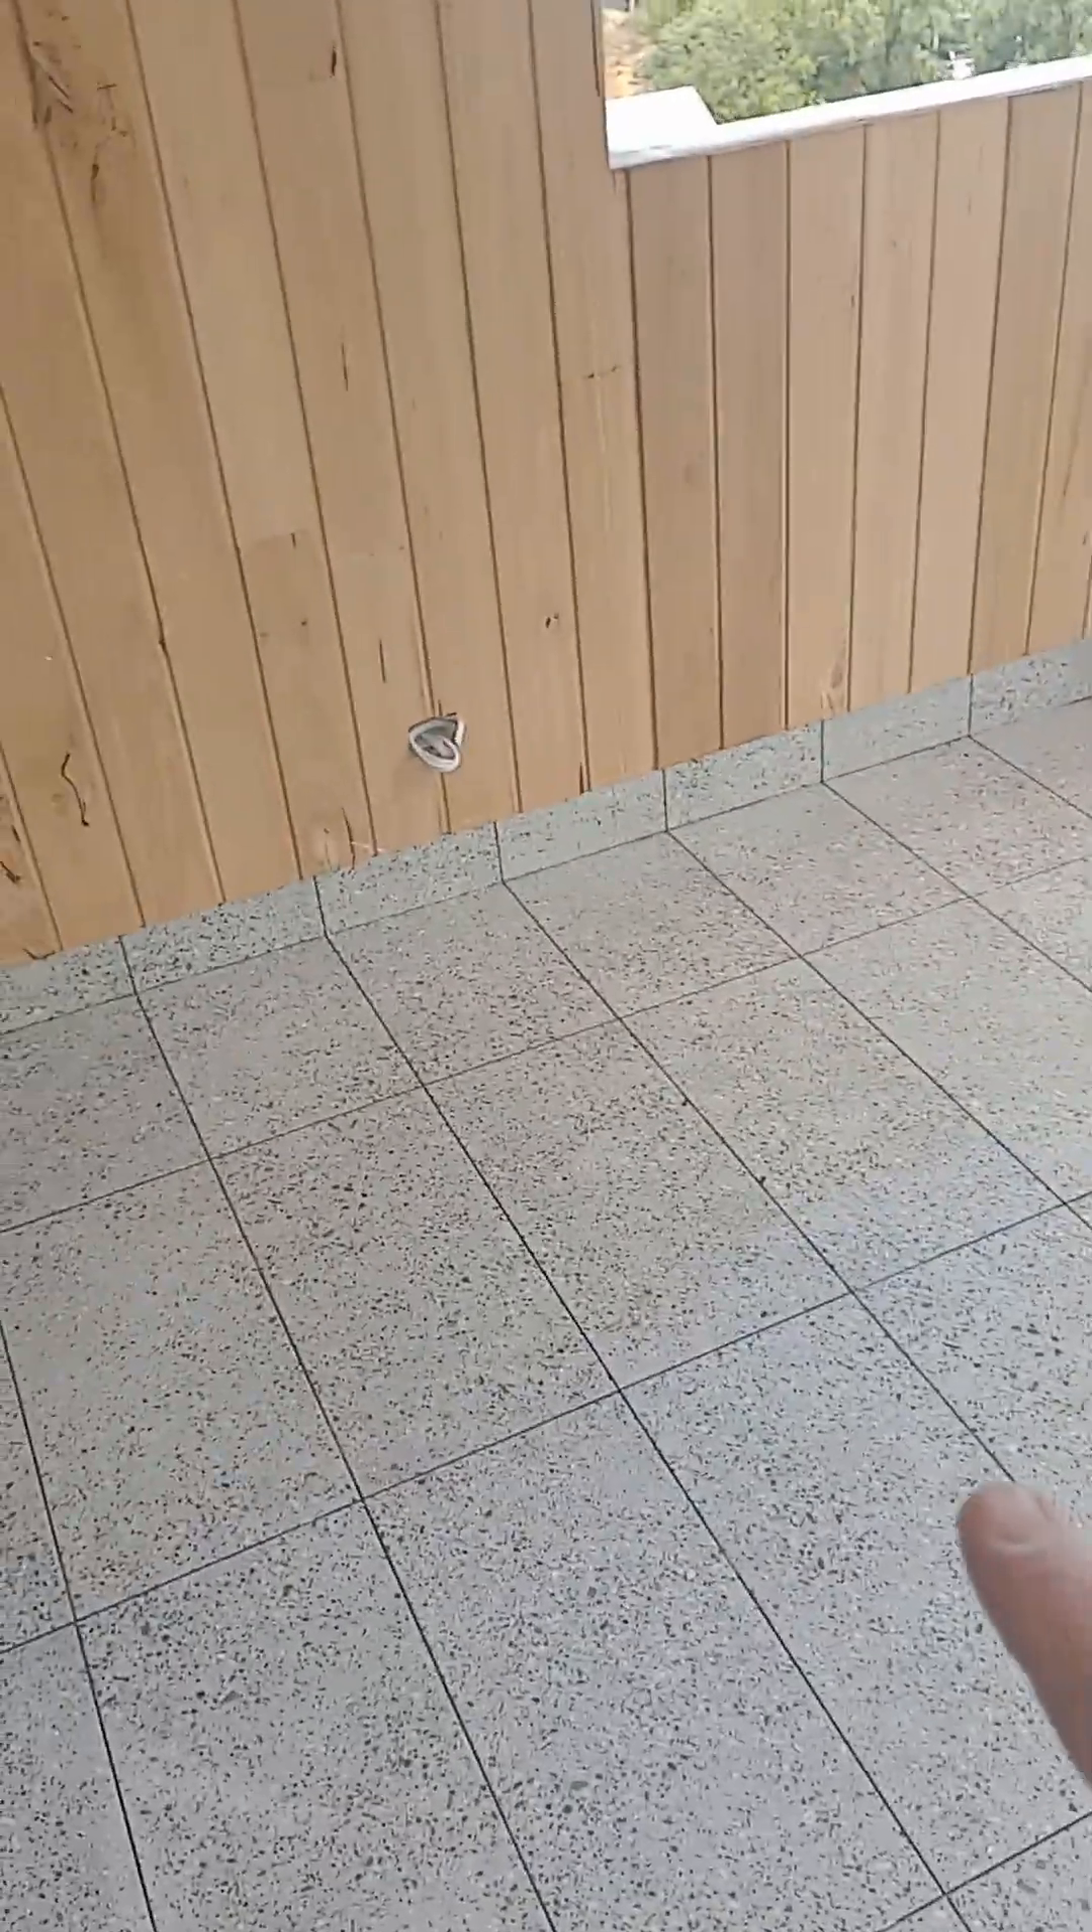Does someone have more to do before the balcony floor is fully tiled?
No.